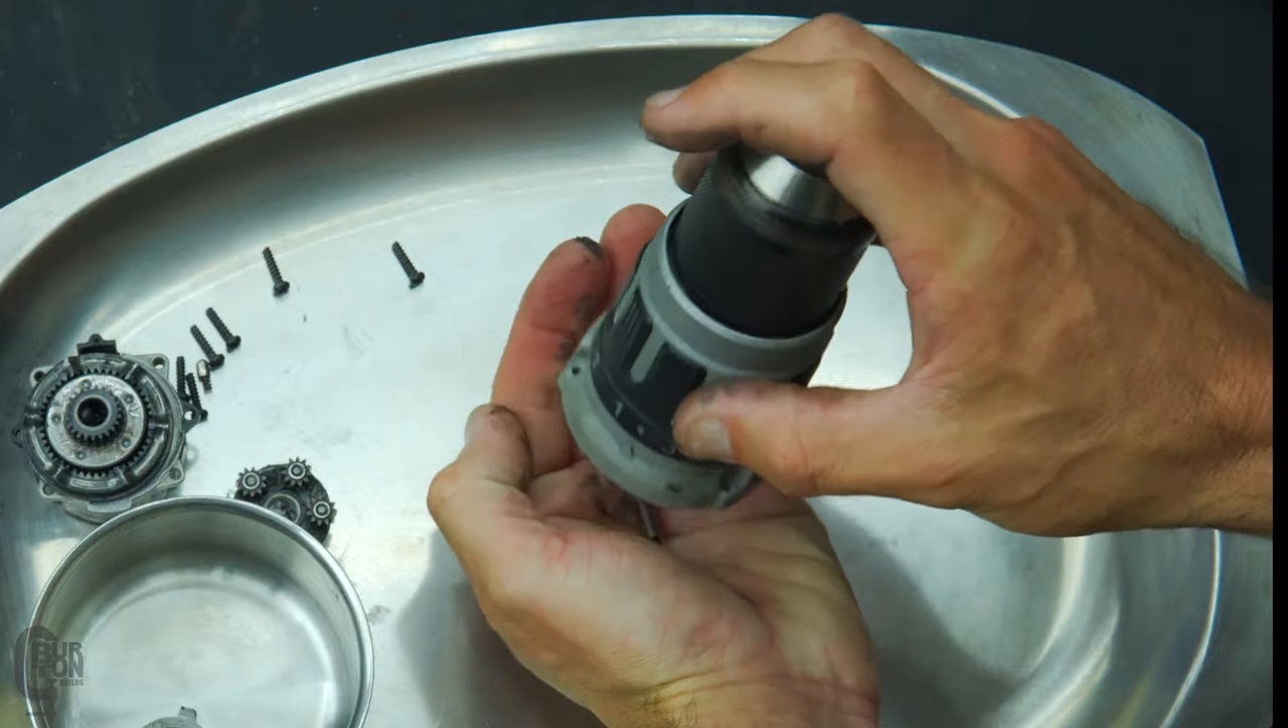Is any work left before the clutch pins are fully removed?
Yes.